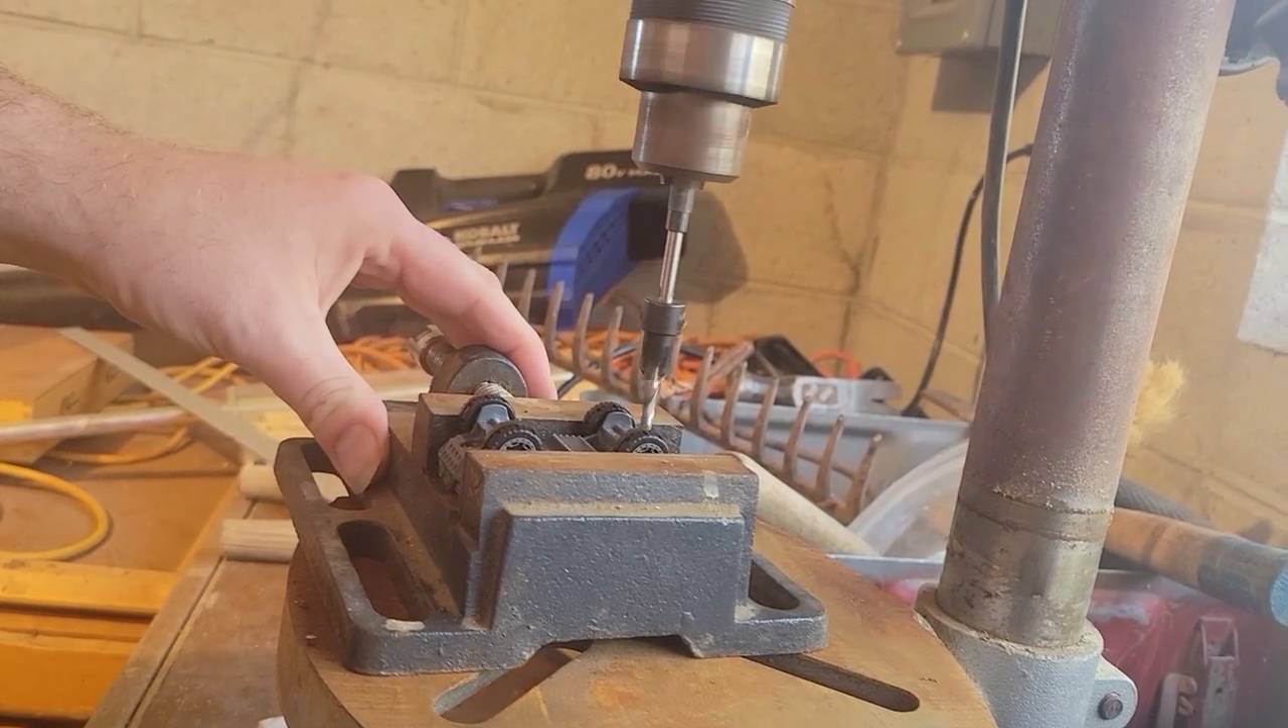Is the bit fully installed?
Yes.